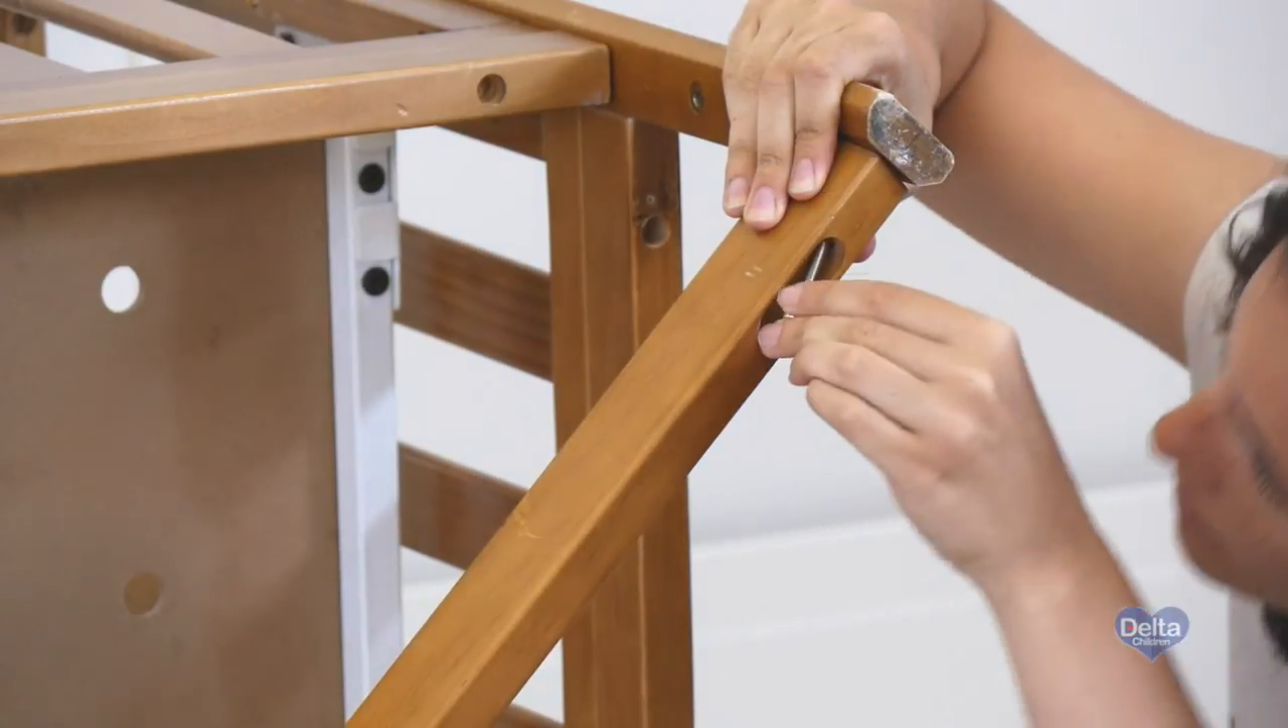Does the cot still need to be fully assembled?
Yes.